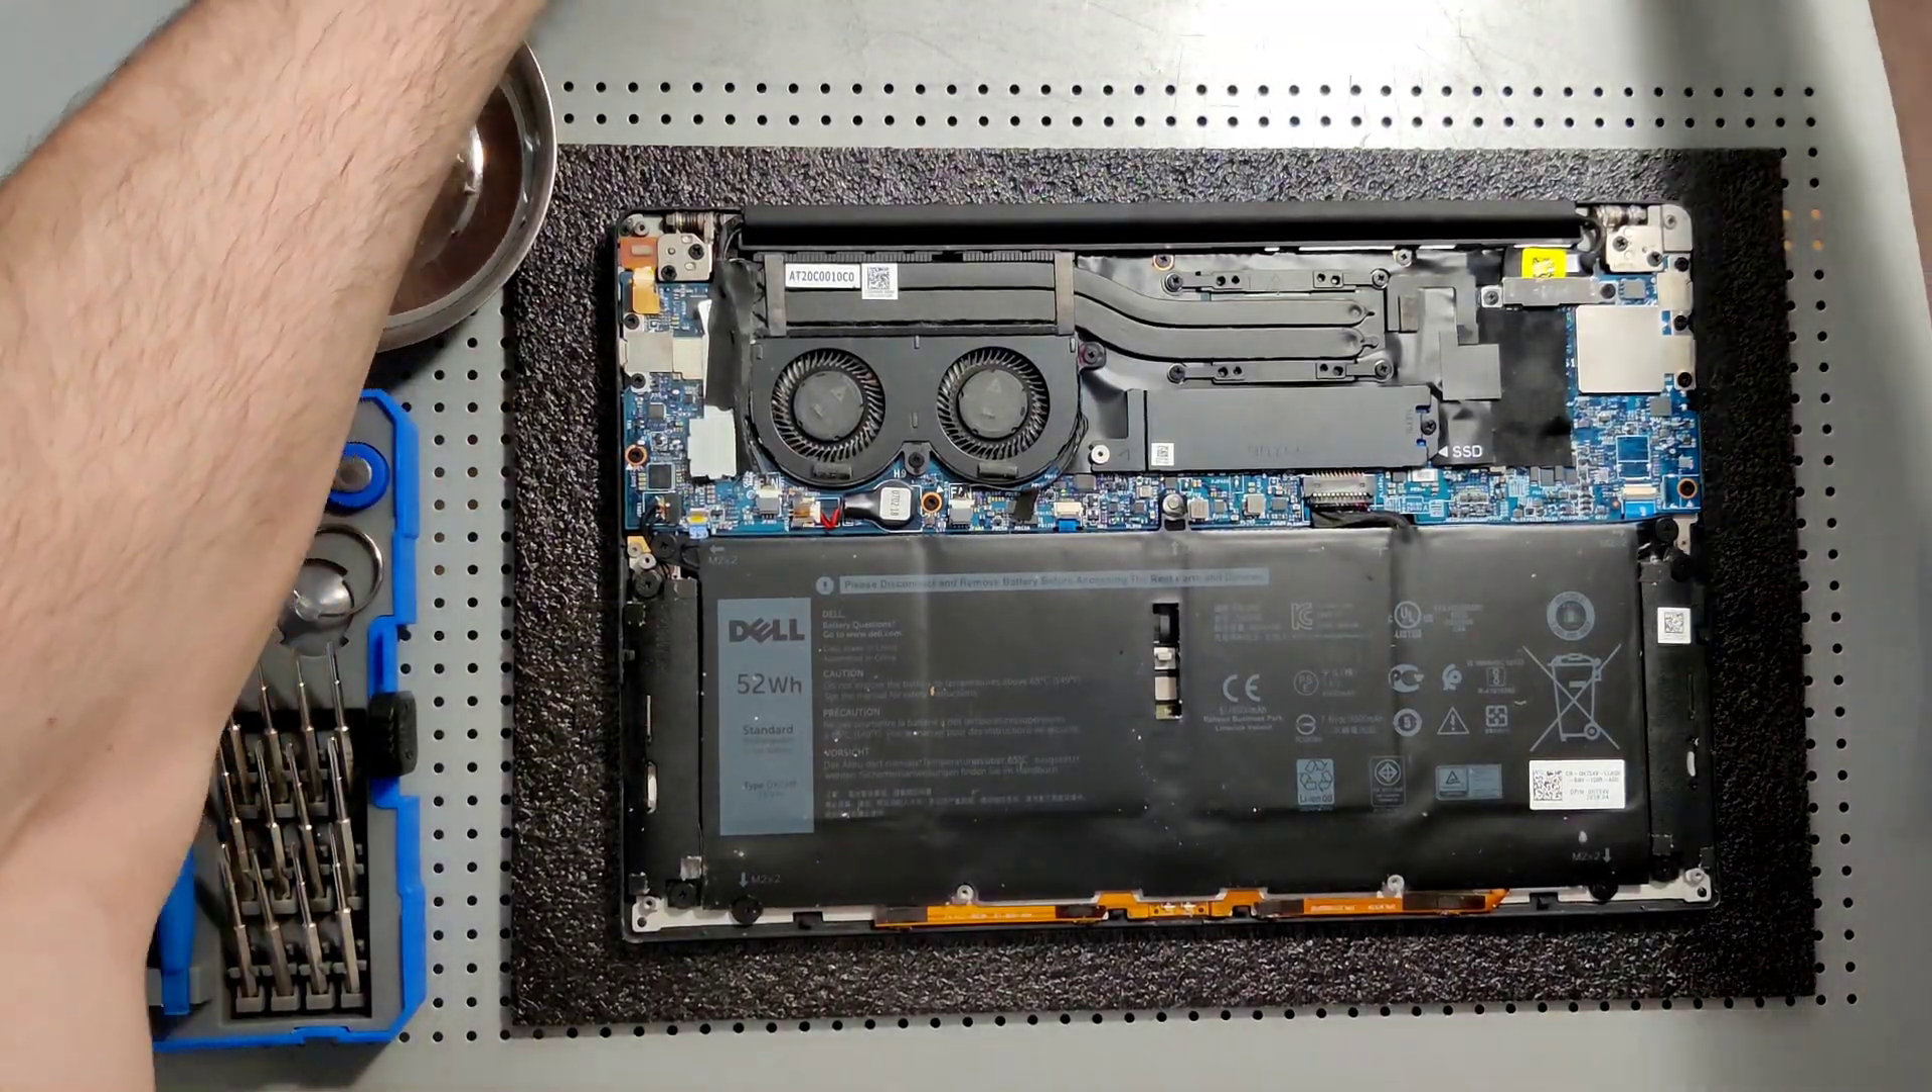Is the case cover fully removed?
Yes.